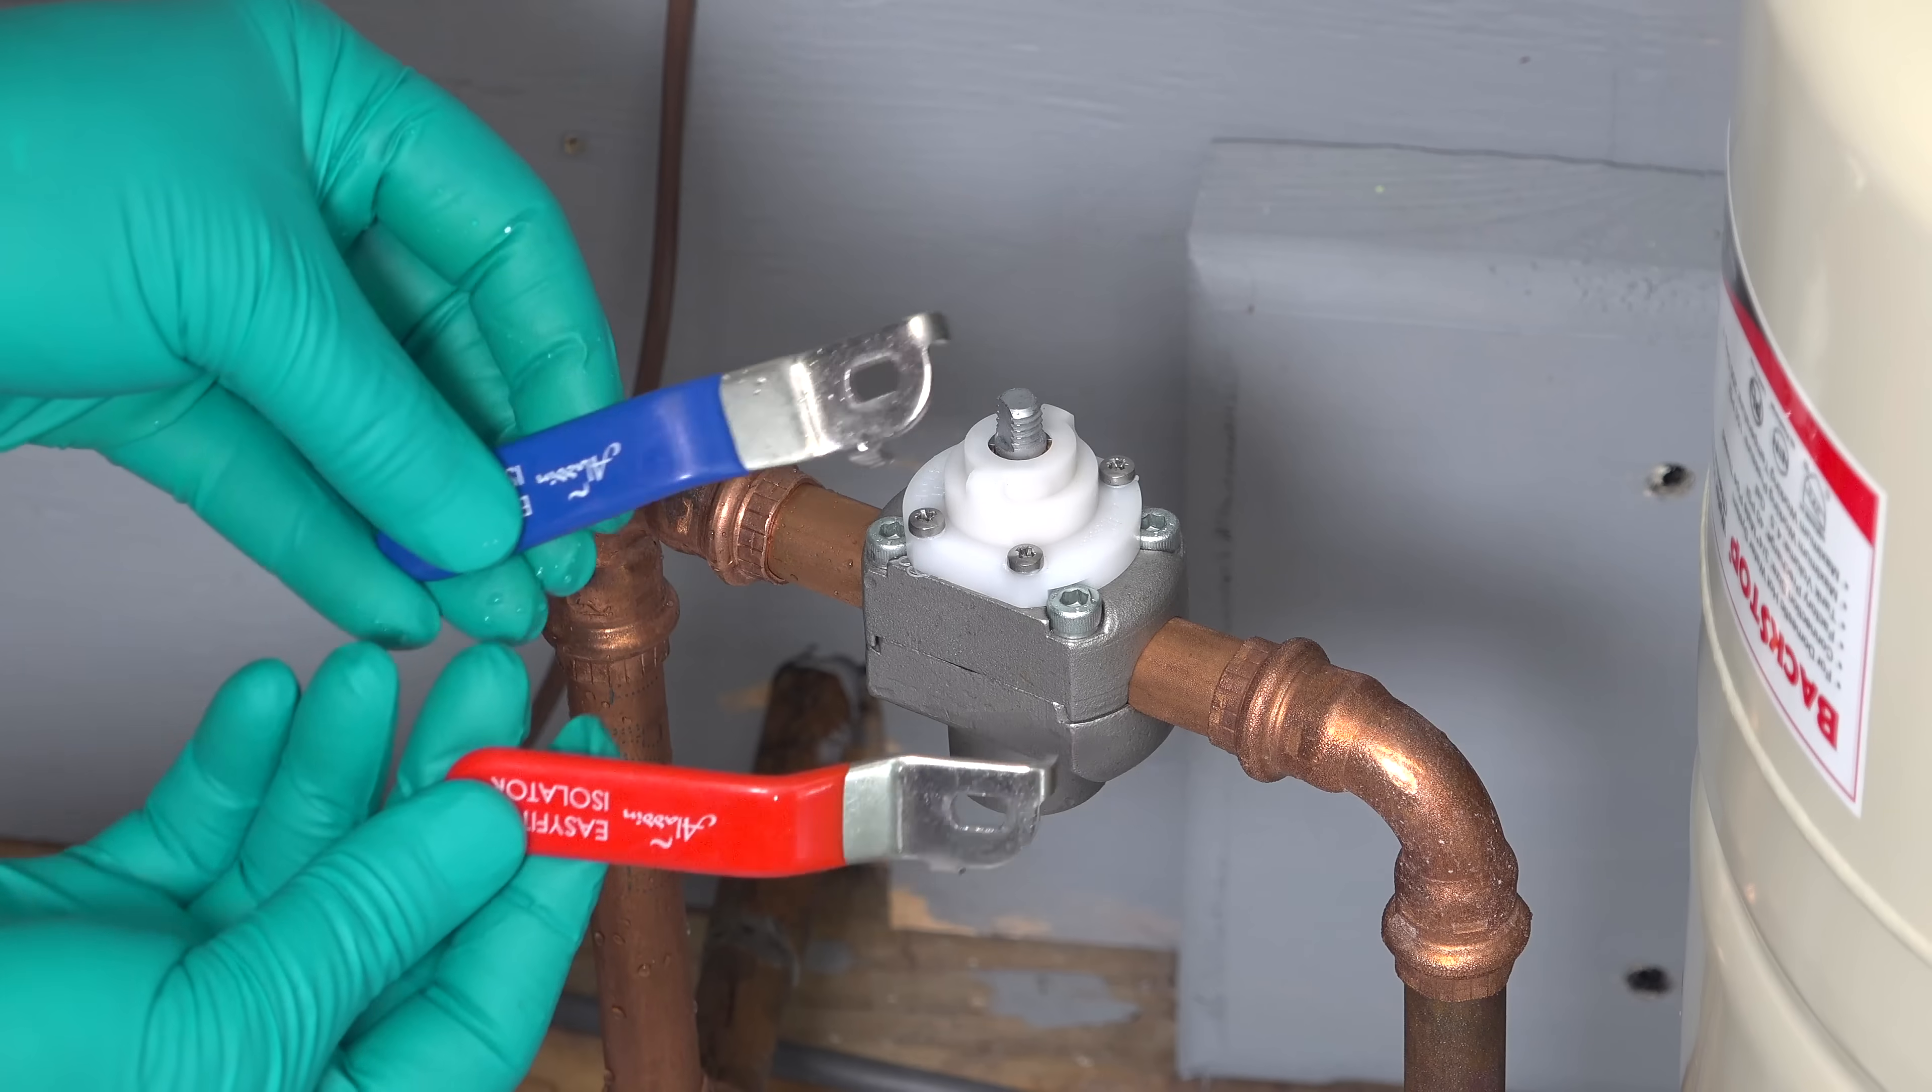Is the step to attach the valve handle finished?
No.